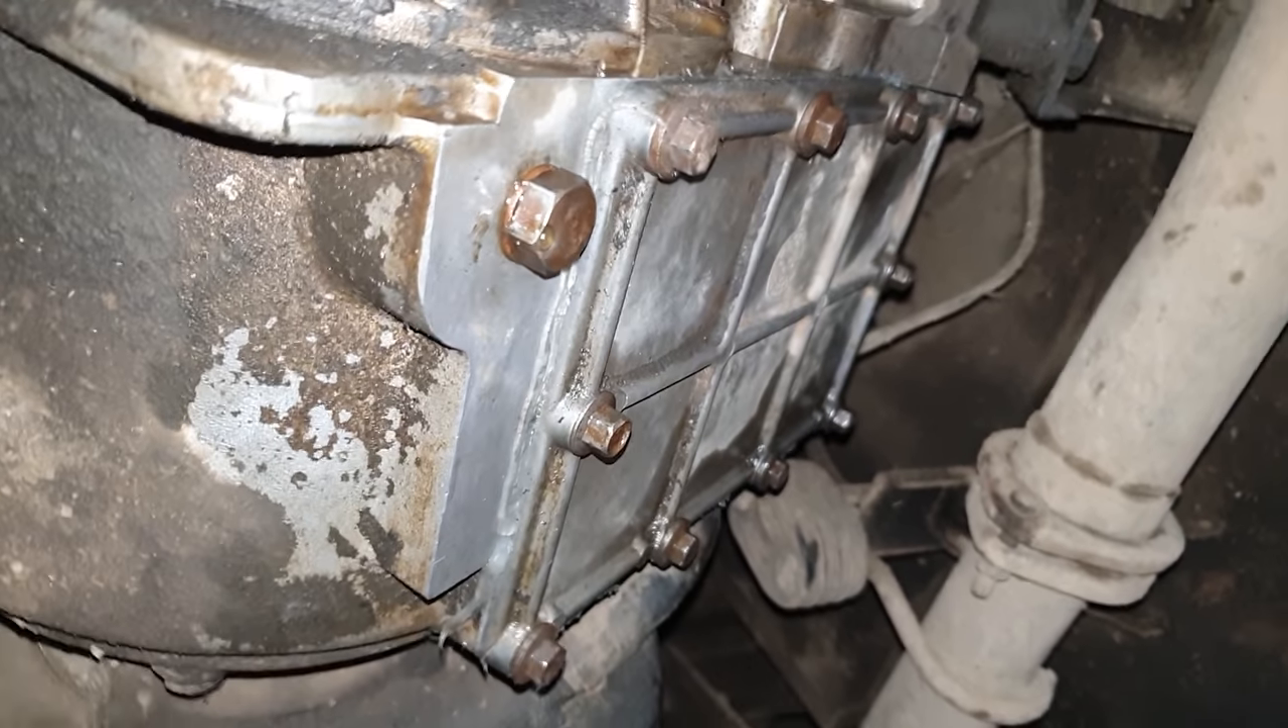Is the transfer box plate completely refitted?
Yes.